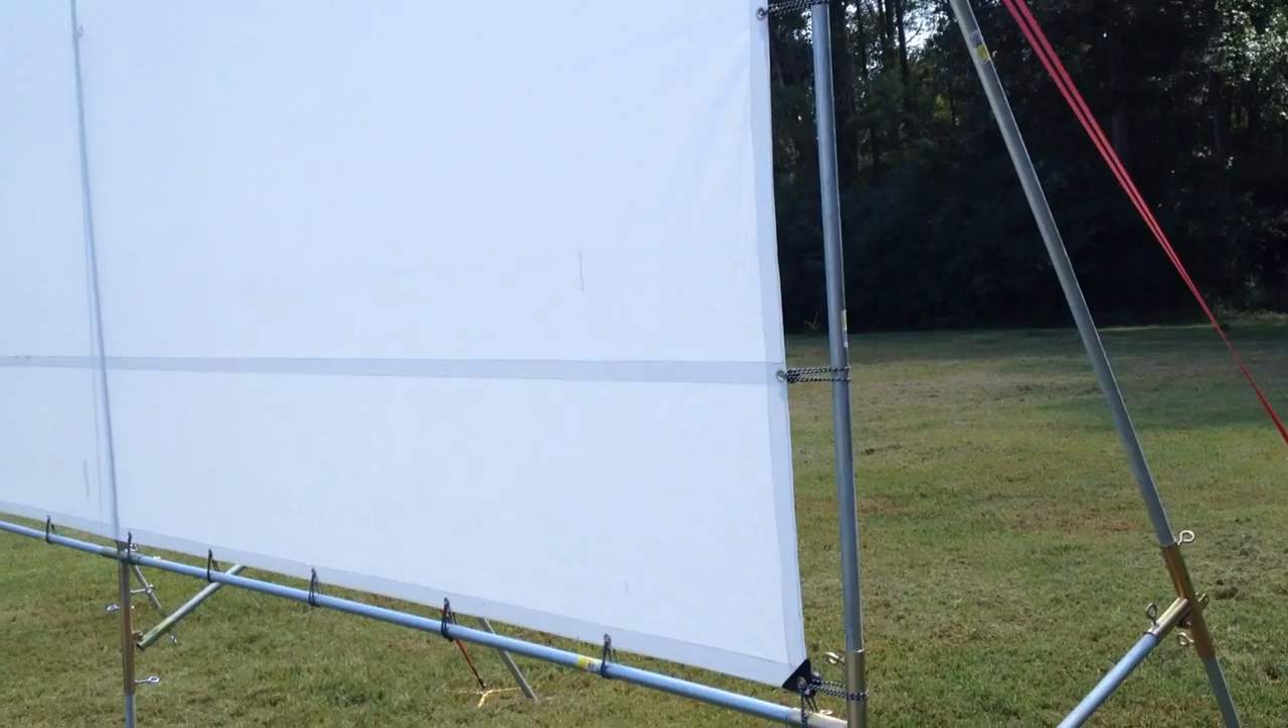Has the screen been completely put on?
Yes.